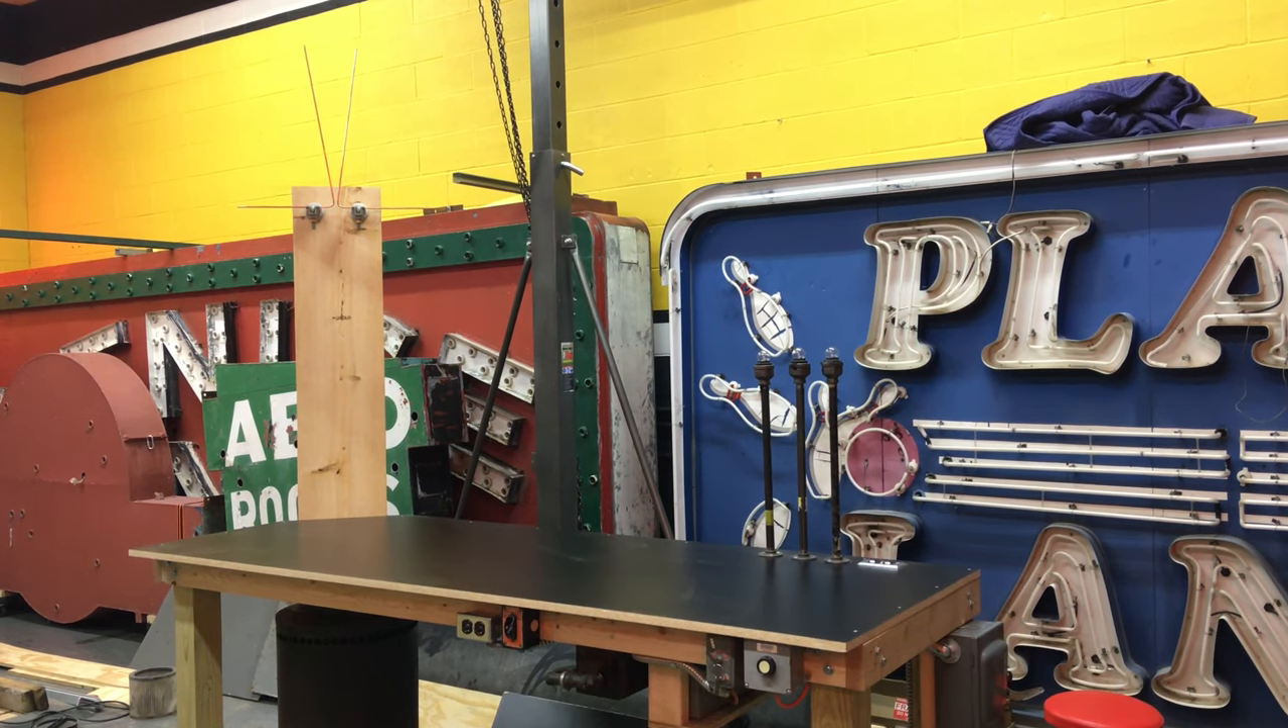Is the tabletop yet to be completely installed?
No.